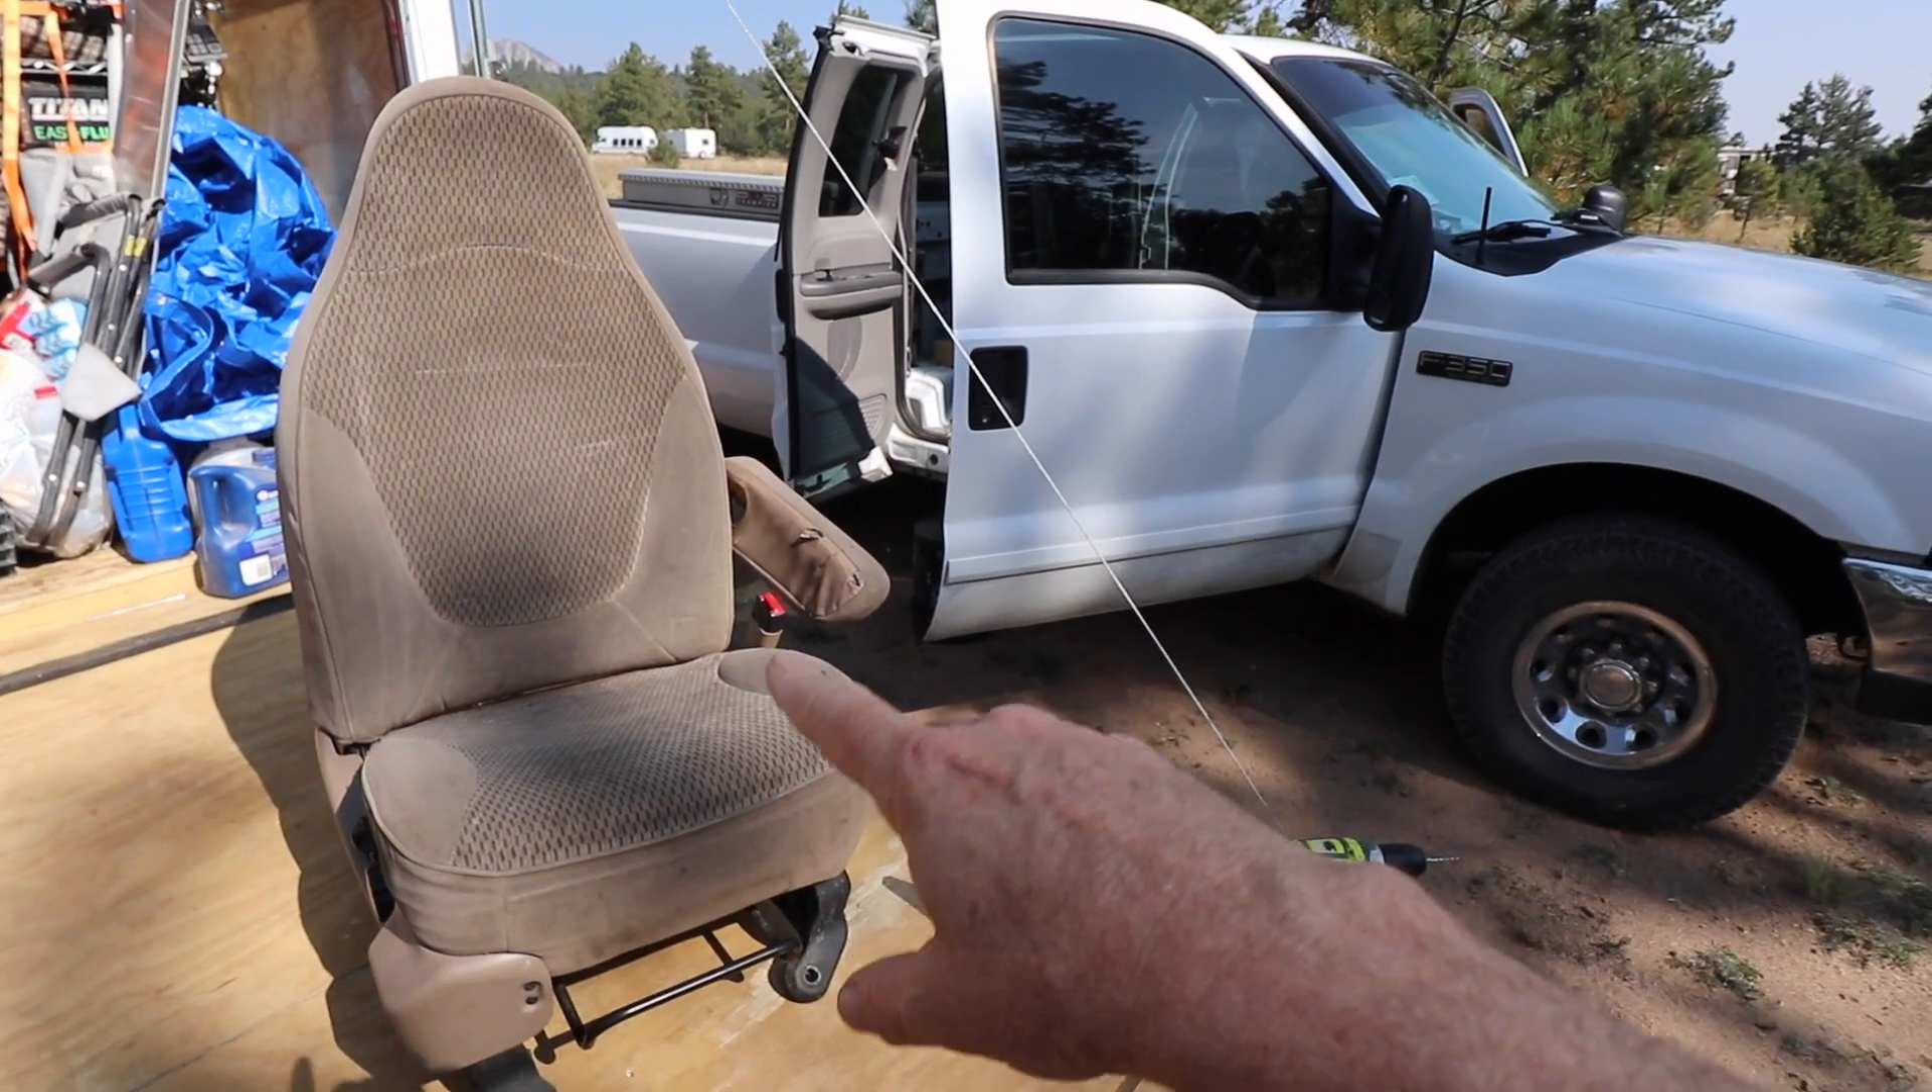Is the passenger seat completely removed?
Yes.